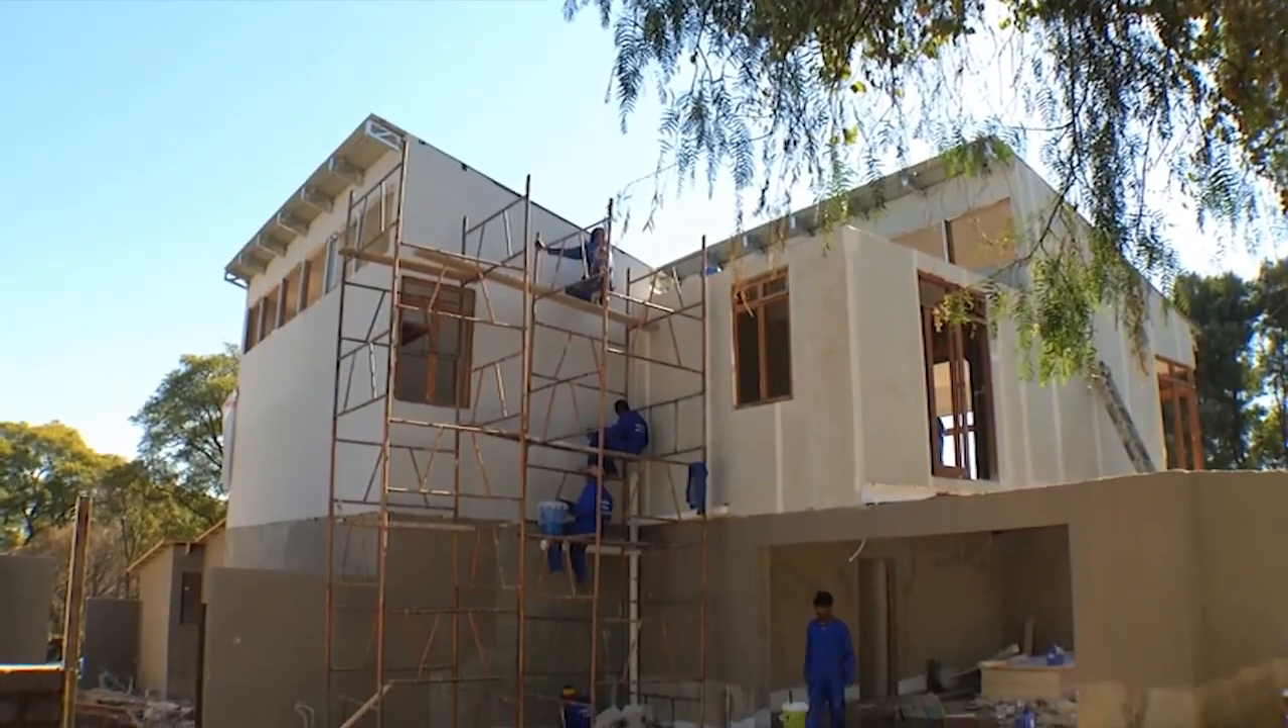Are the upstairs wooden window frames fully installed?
Yes.